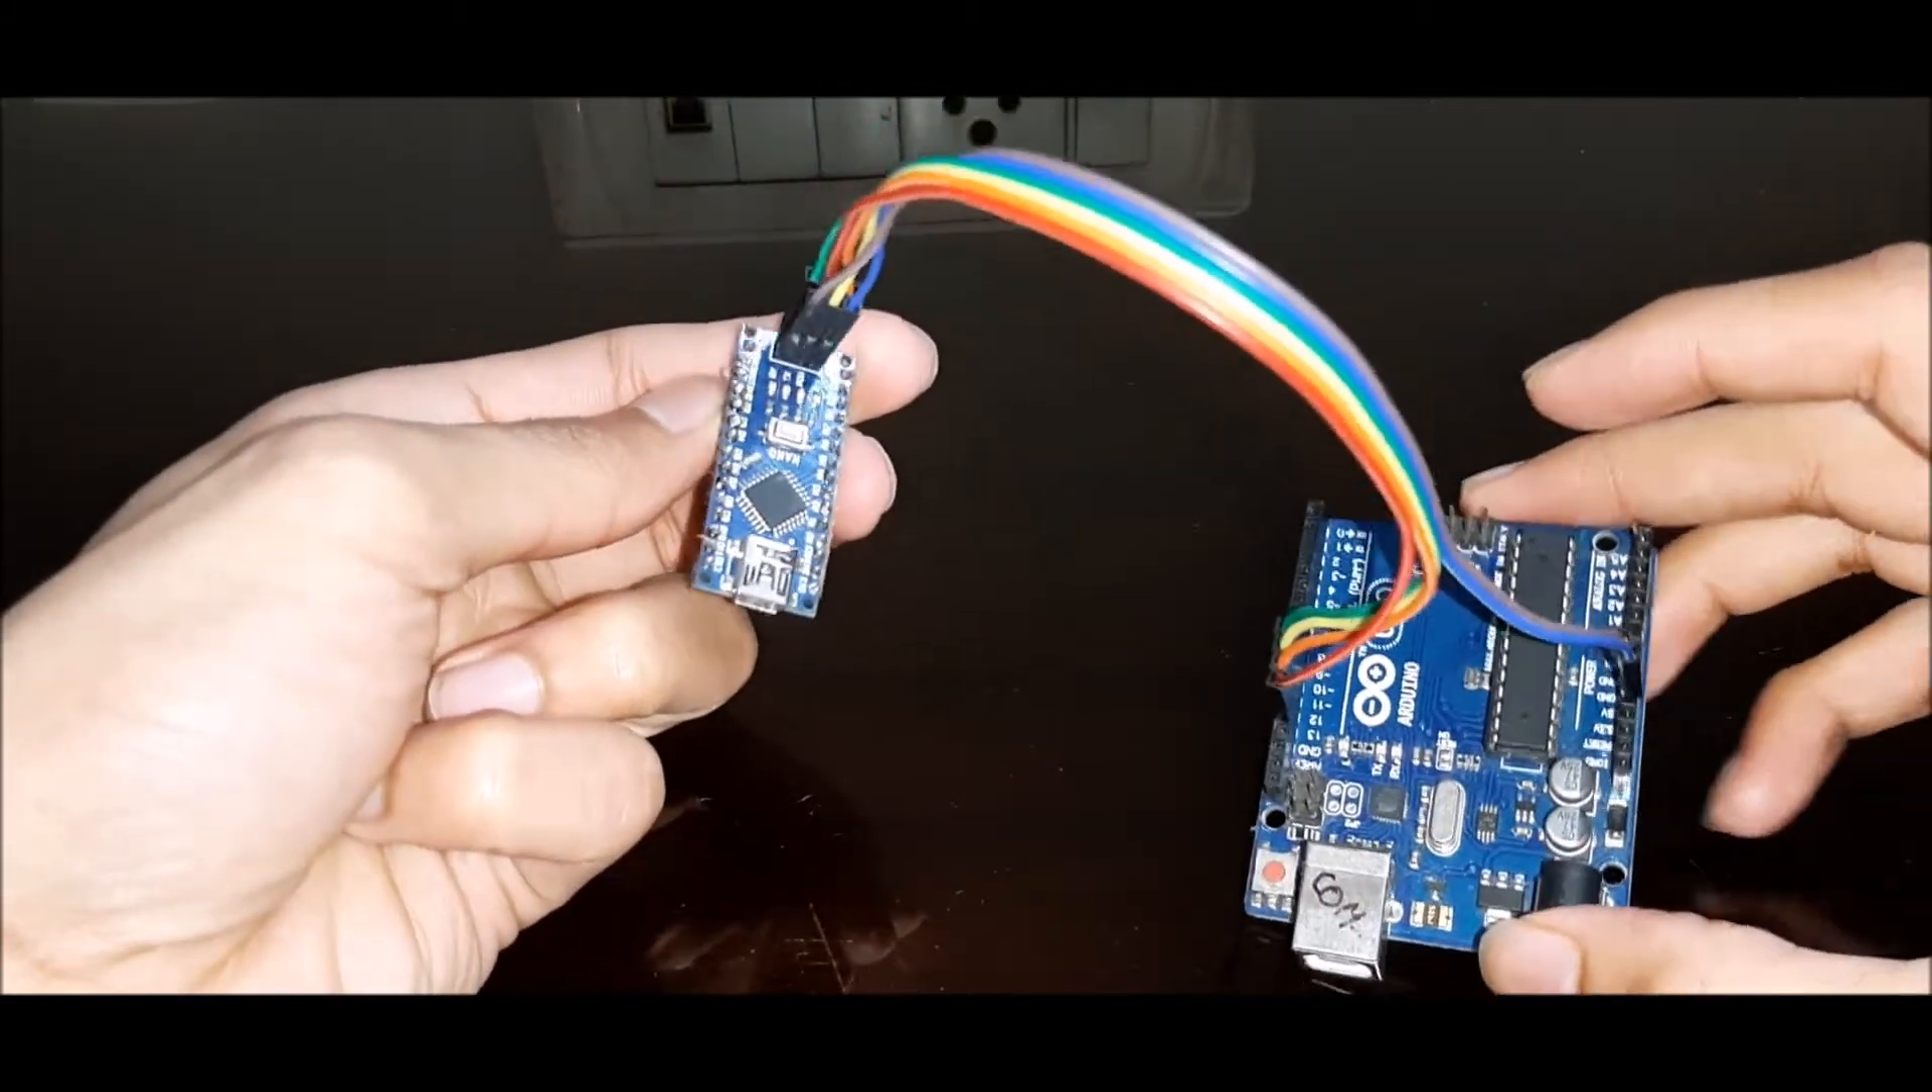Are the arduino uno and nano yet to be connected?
No.